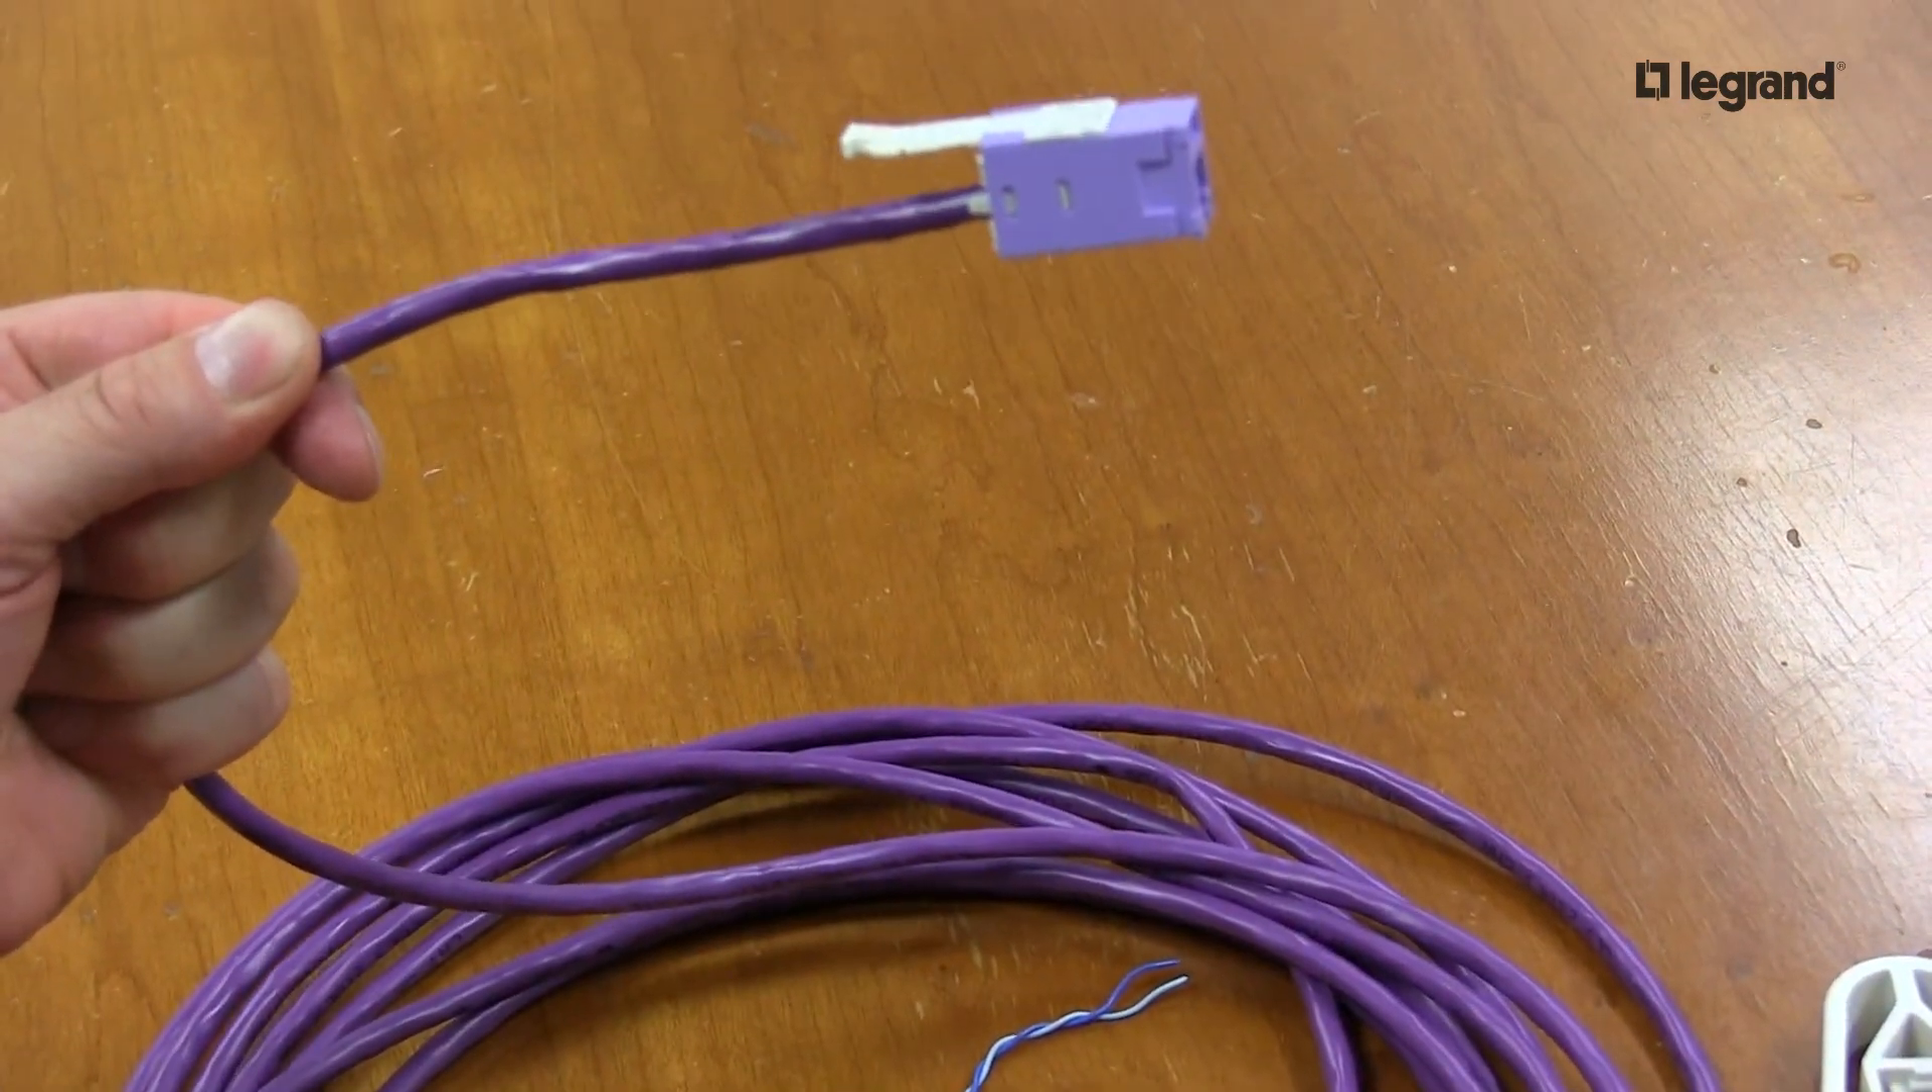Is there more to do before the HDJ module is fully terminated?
No.